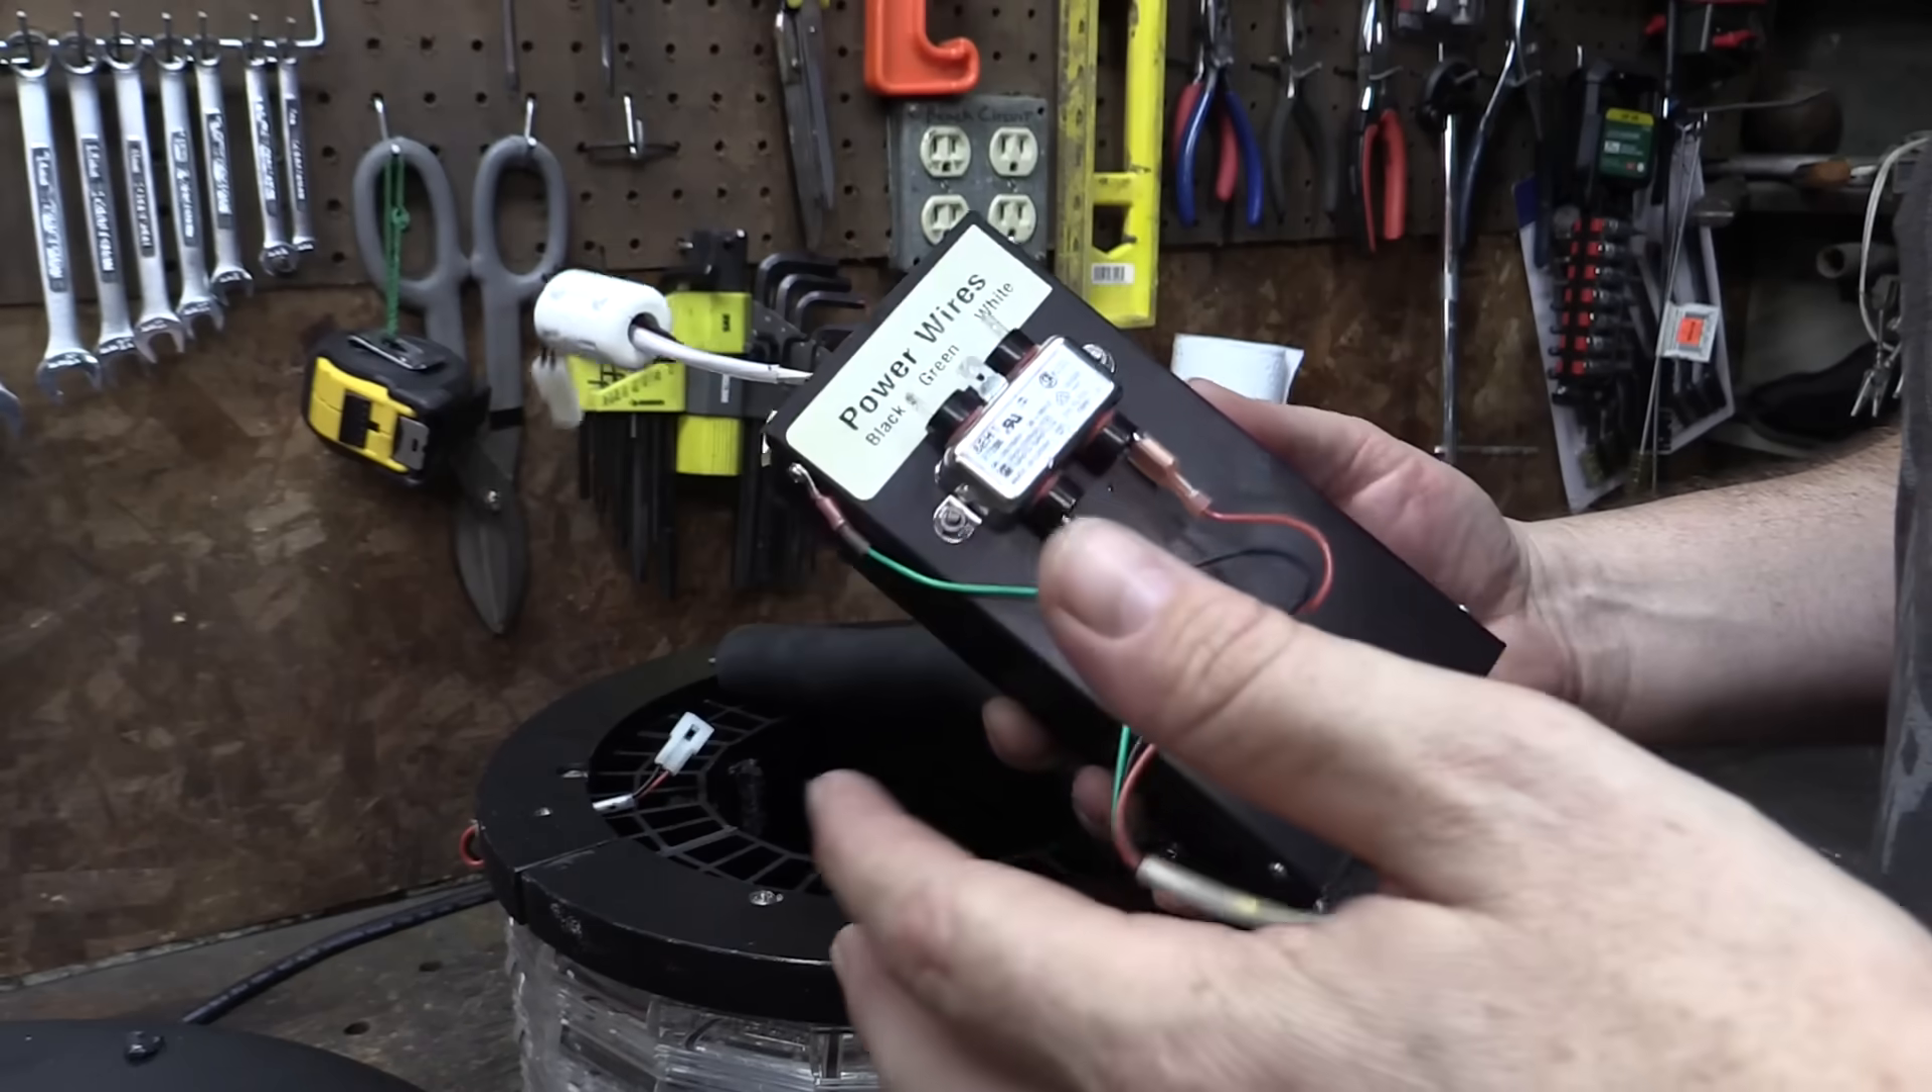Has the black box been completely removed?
Yes.